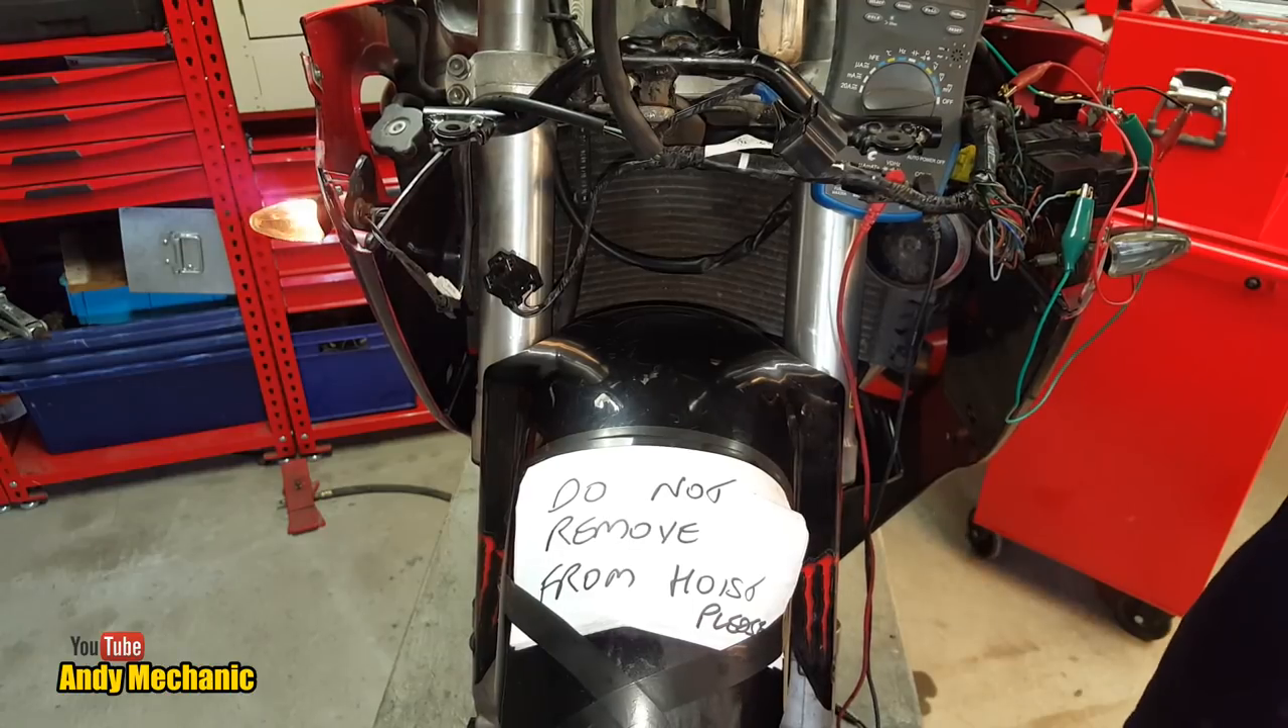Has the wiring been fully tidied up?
No.